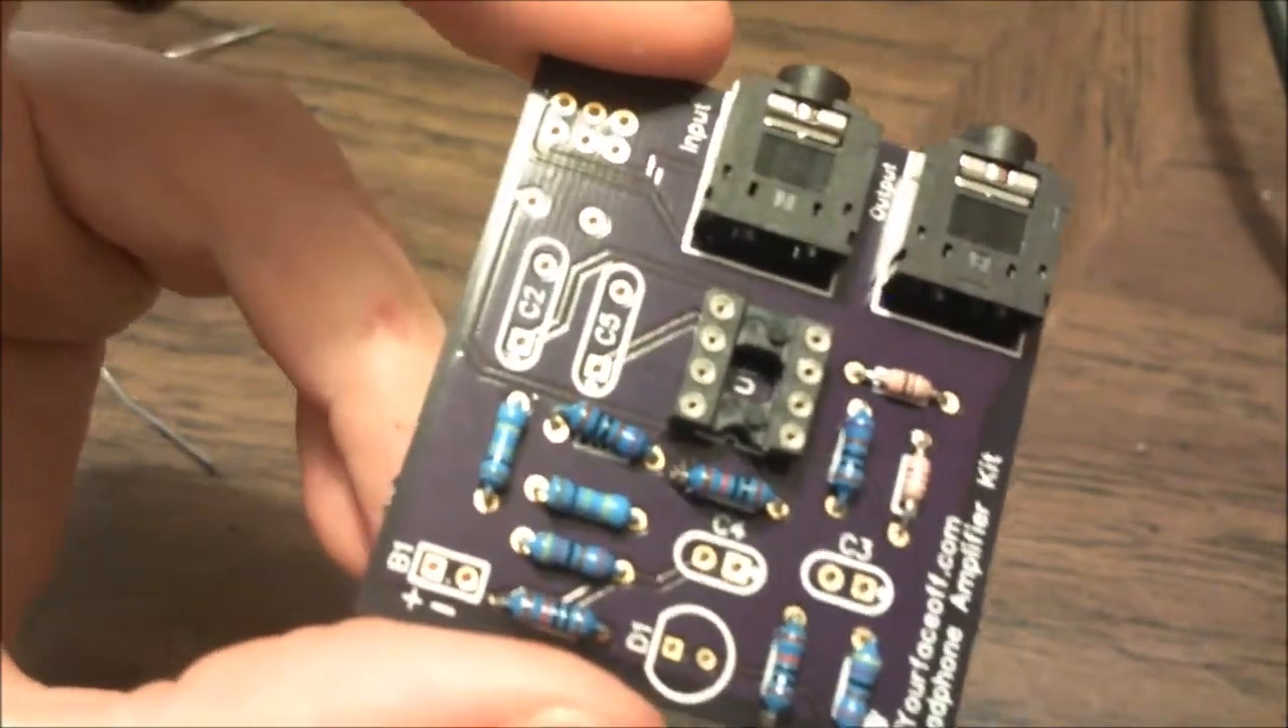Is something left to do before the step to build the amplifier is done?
Yes.